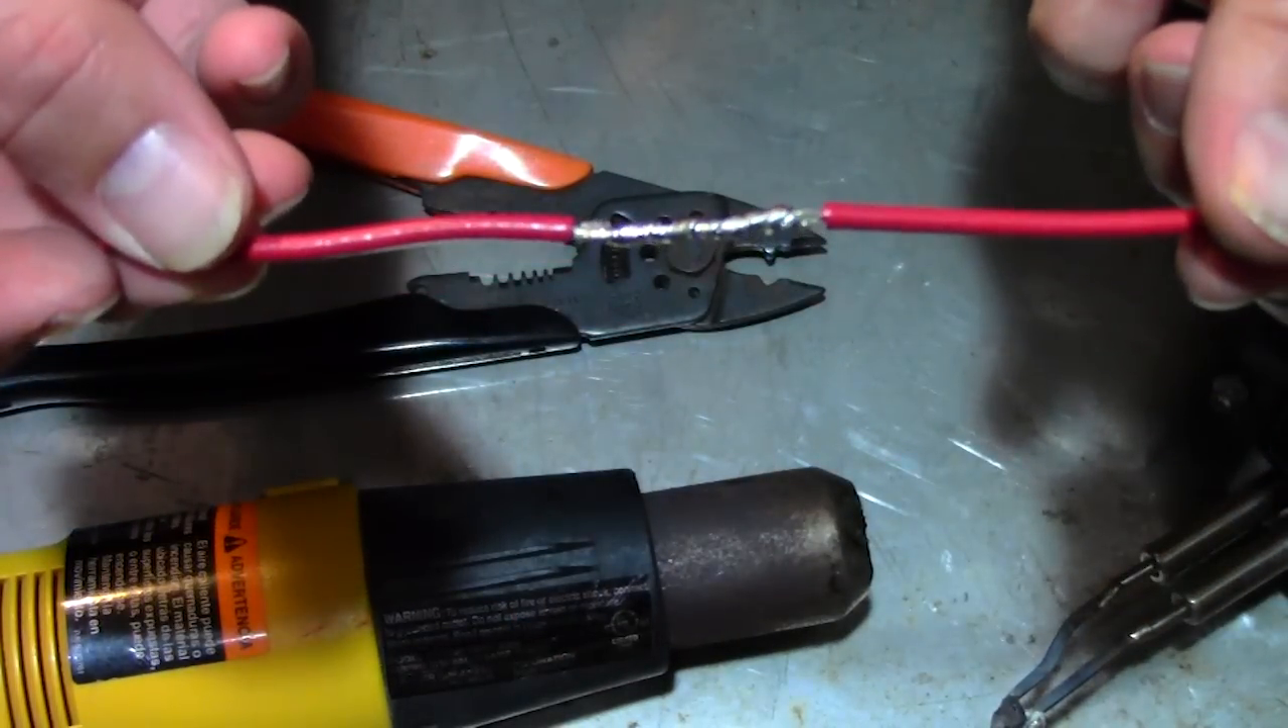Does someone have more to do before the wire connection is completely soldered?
No.